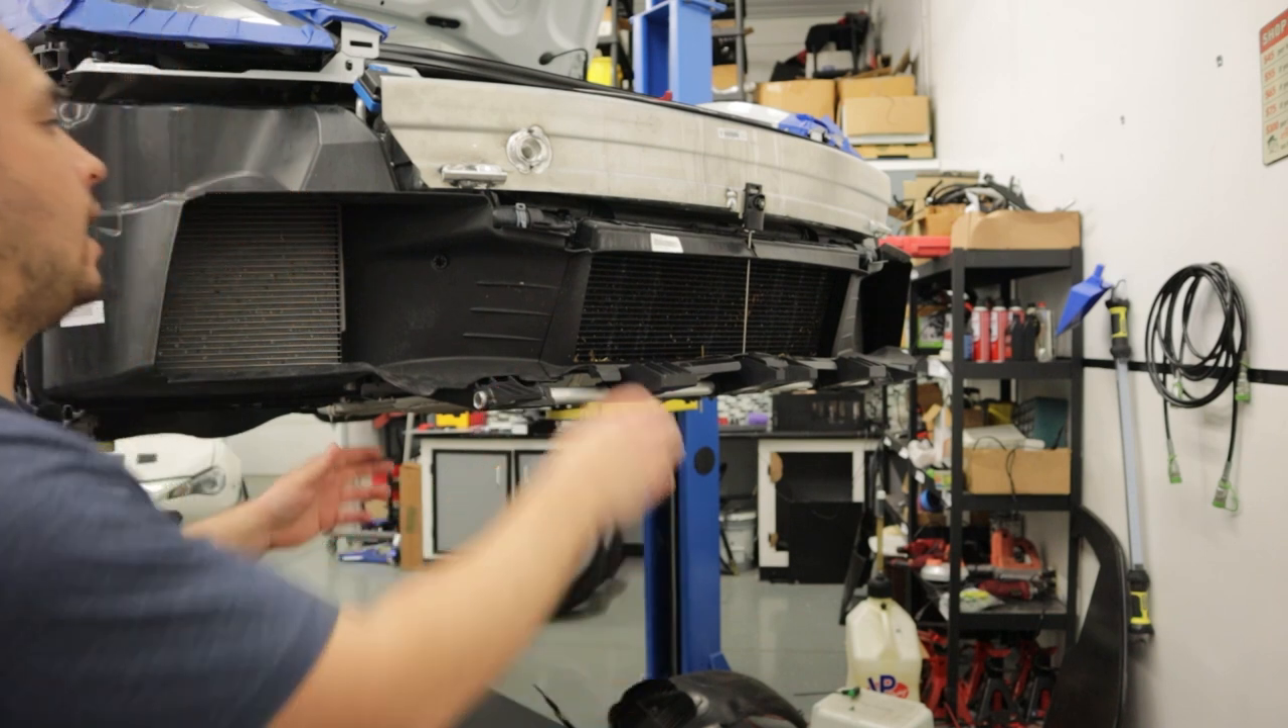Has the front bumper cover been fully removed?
Yes.